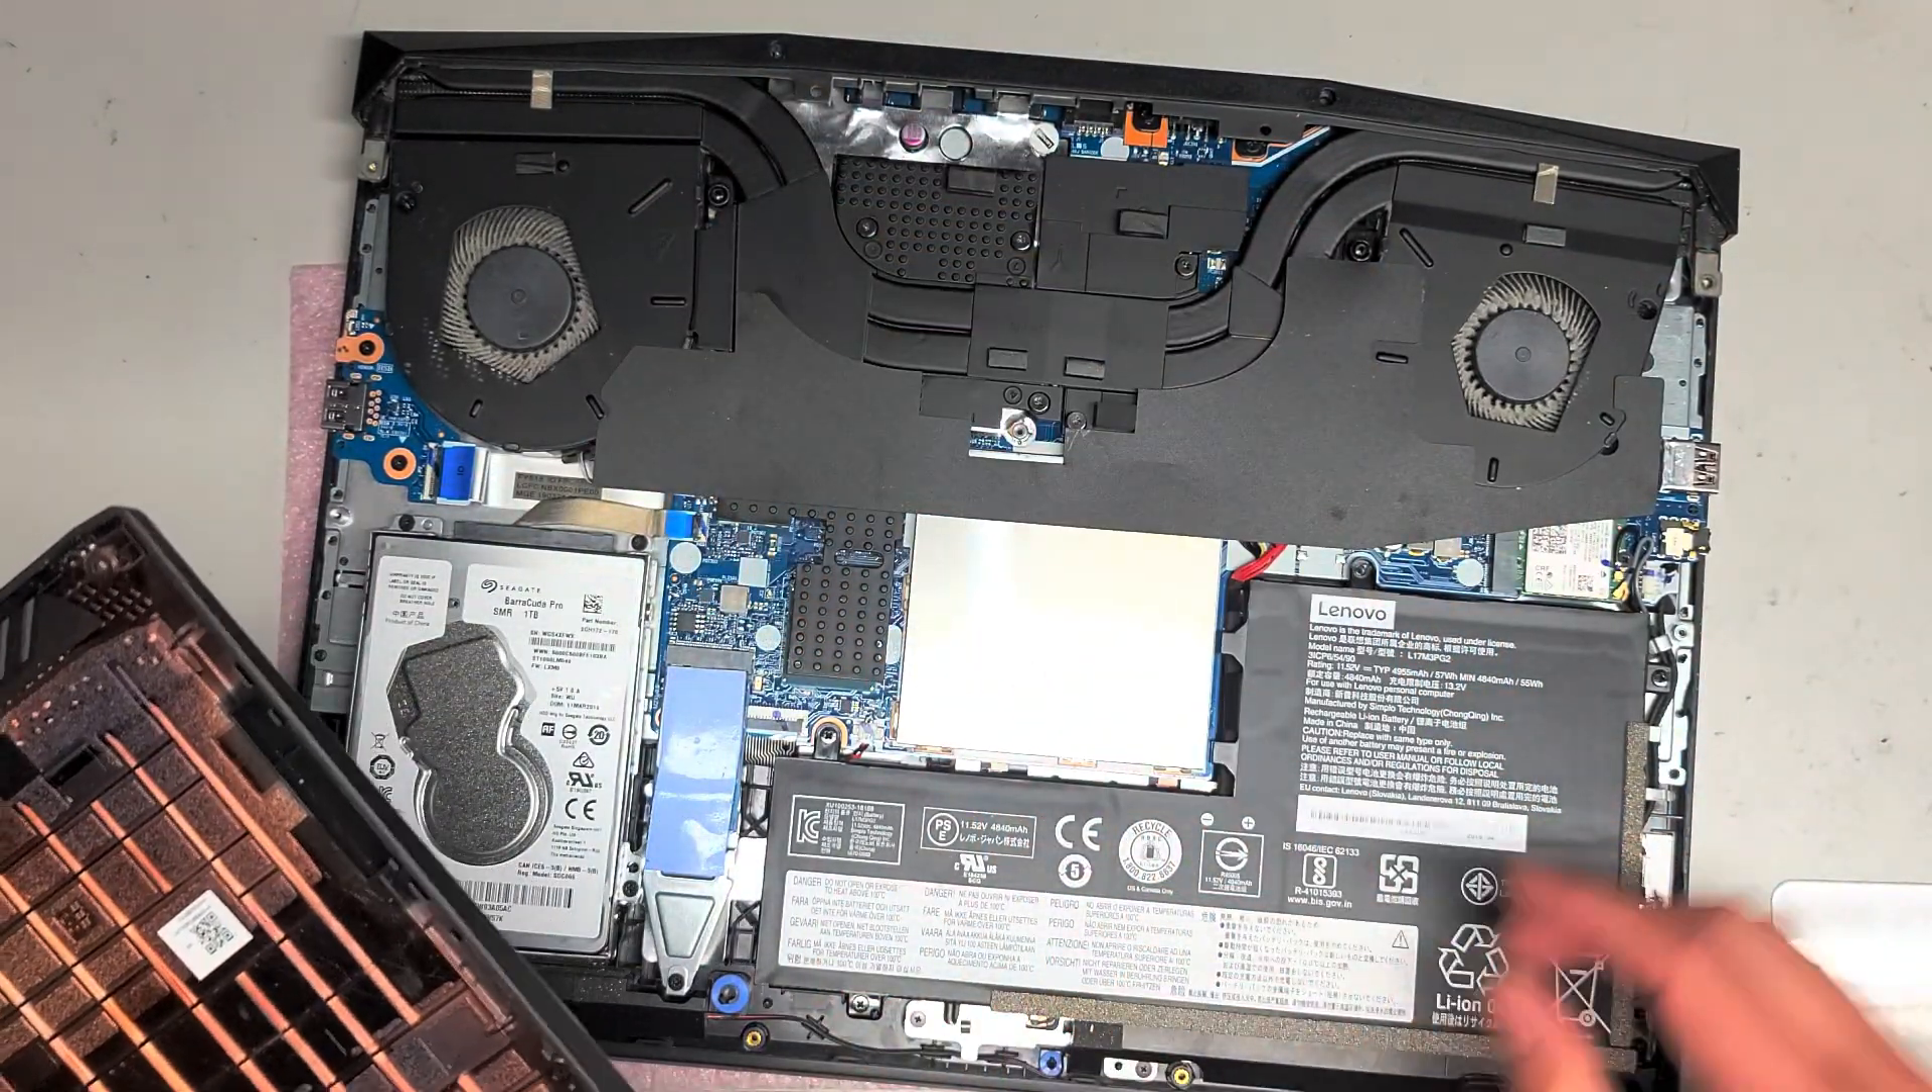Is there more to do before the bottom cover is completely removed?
No.